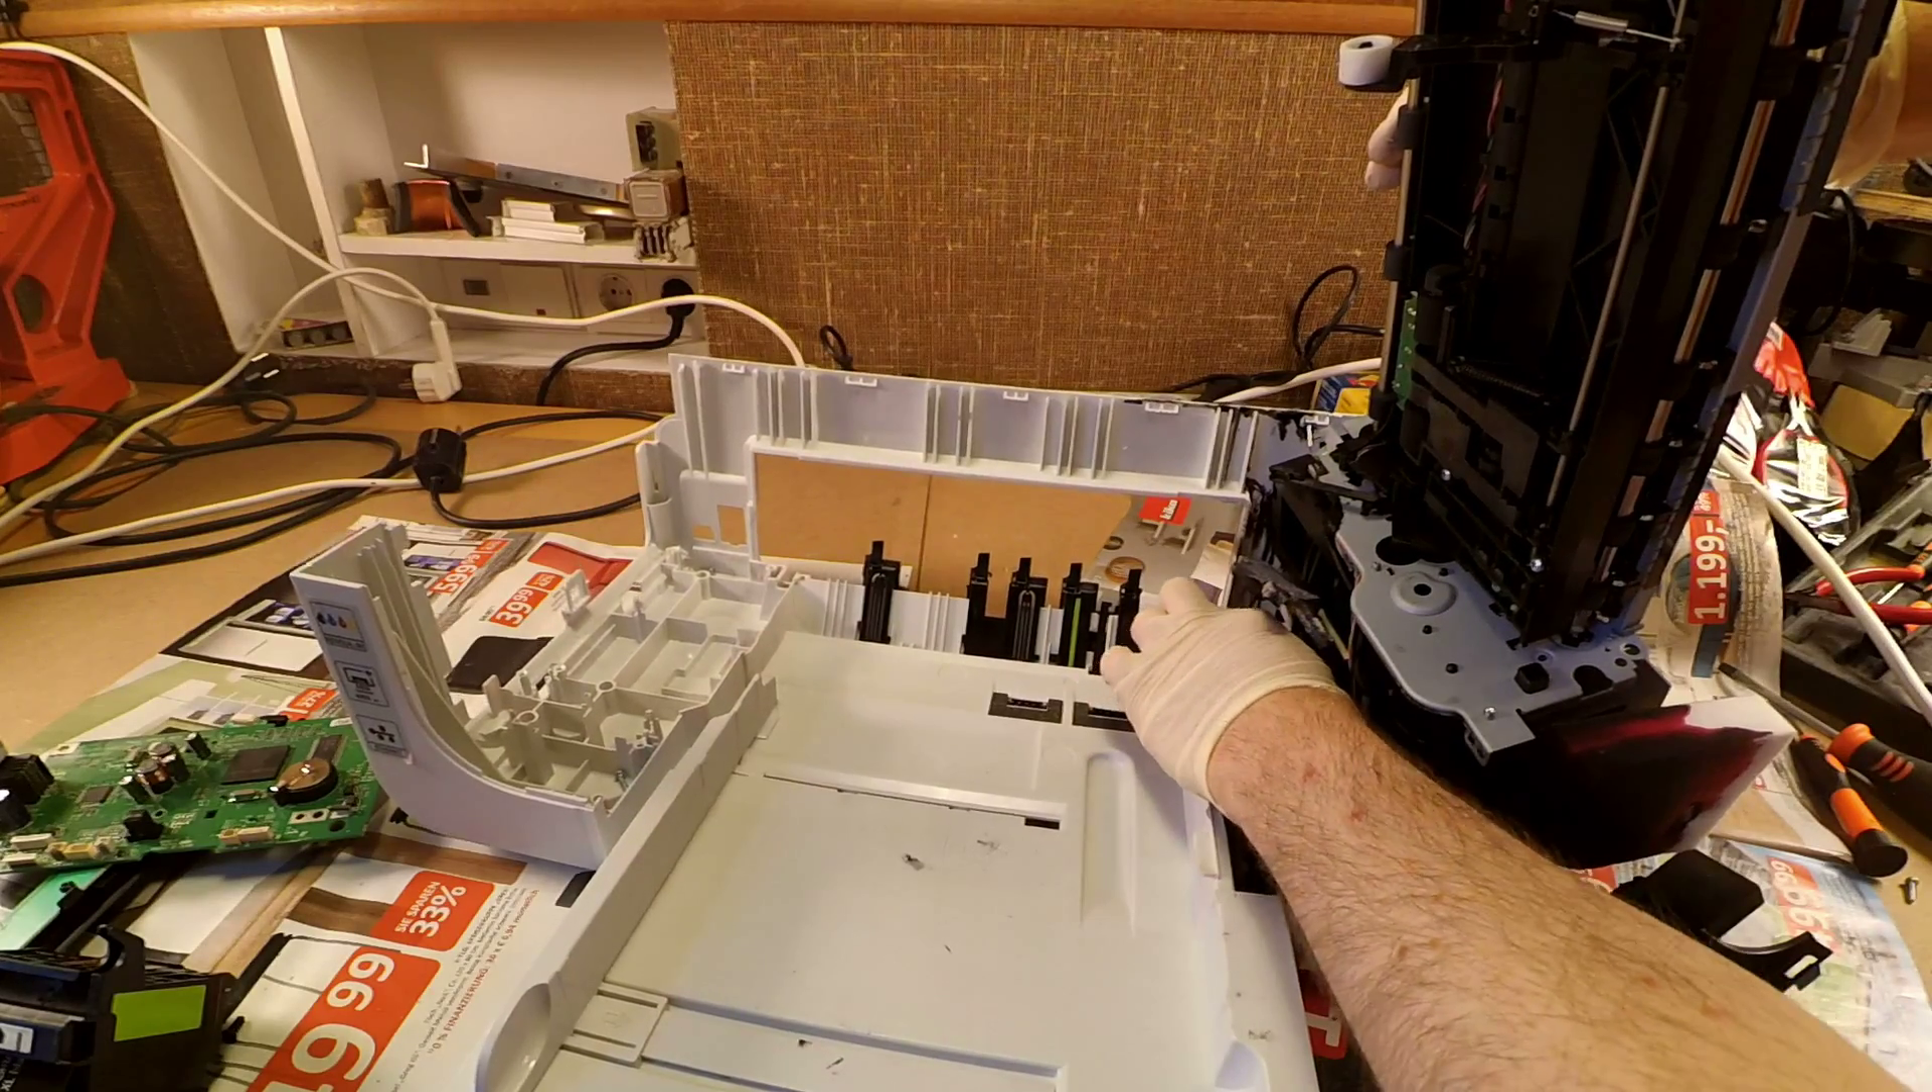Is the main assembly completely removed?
No.